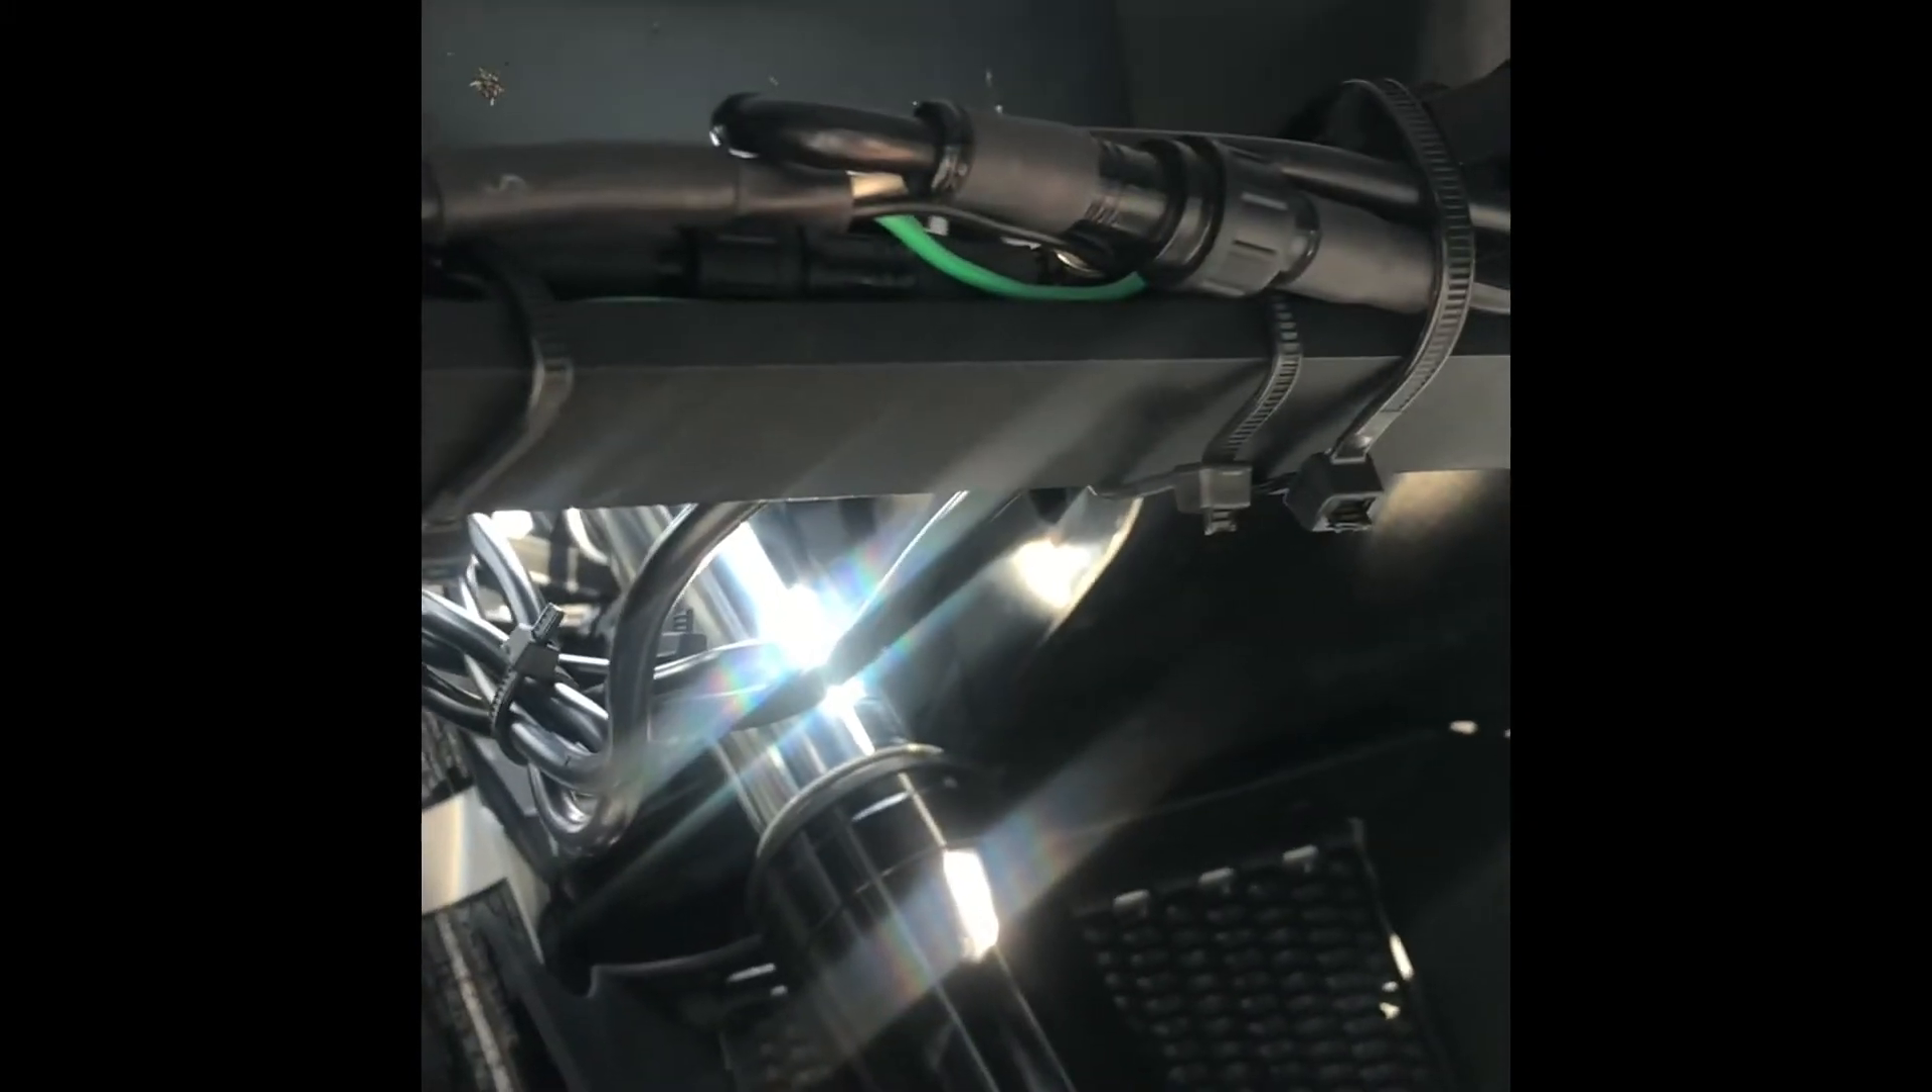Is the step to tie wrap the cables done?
Yes.